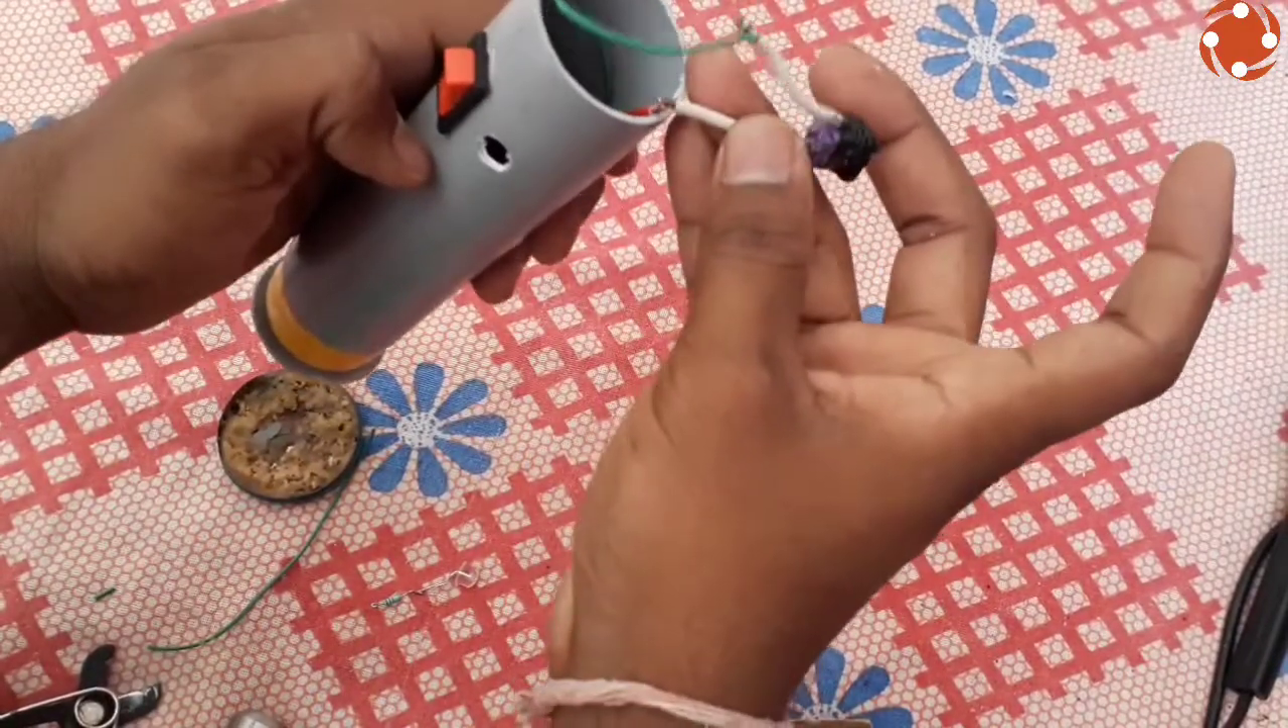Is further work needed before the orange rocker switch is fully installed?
No.